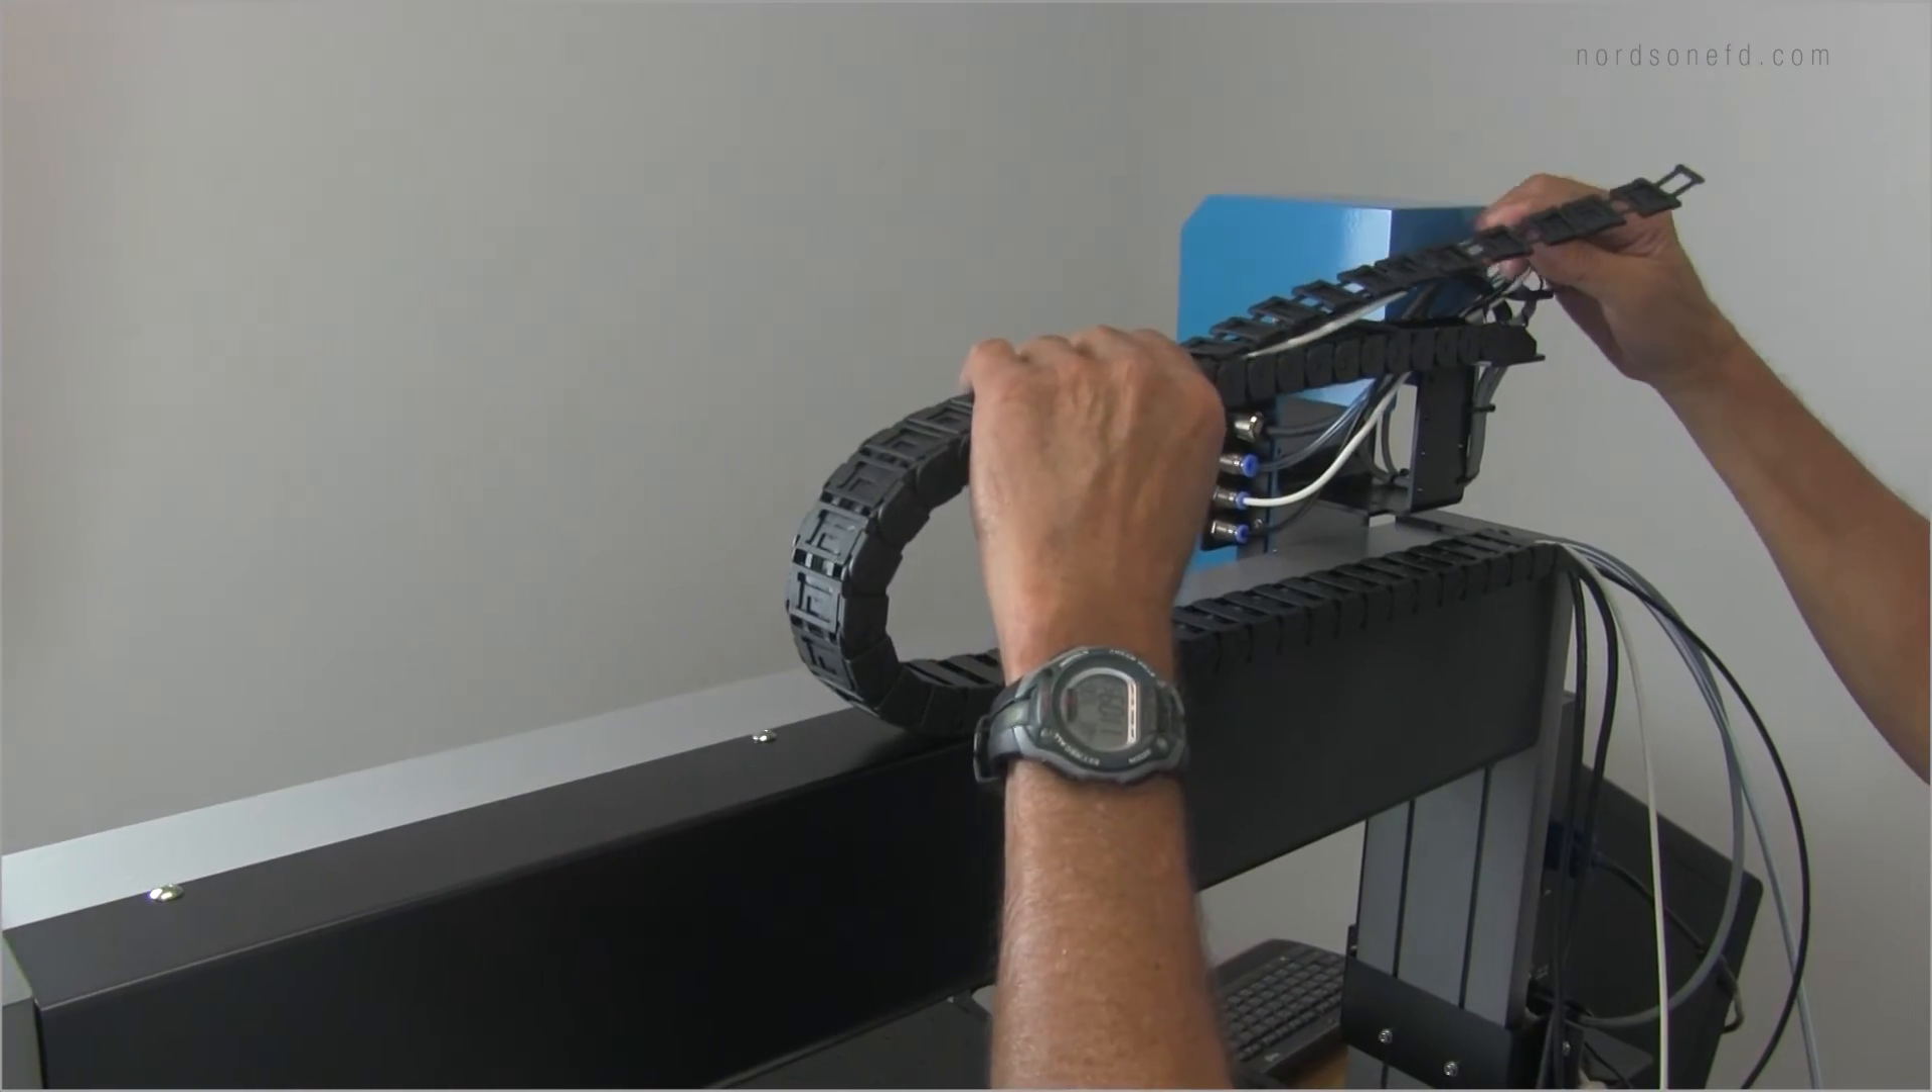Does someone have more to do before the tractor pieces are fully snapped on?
Yes.